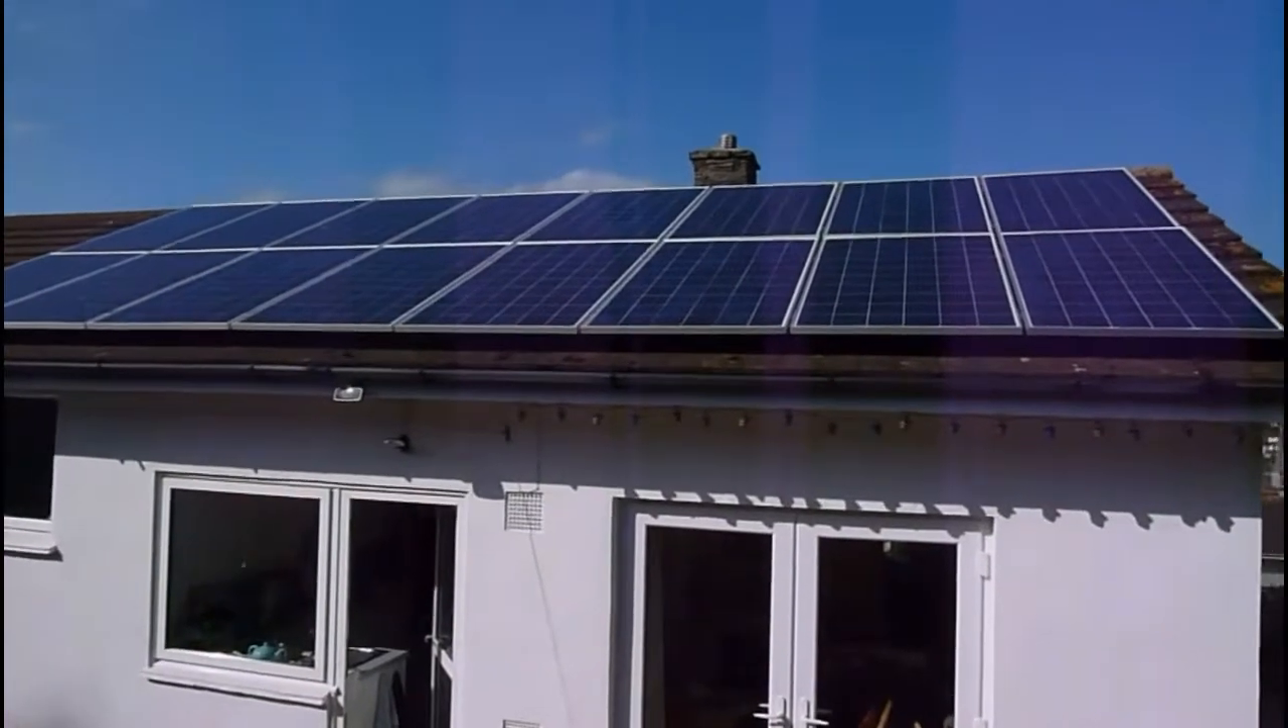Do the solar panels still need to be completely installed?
No.